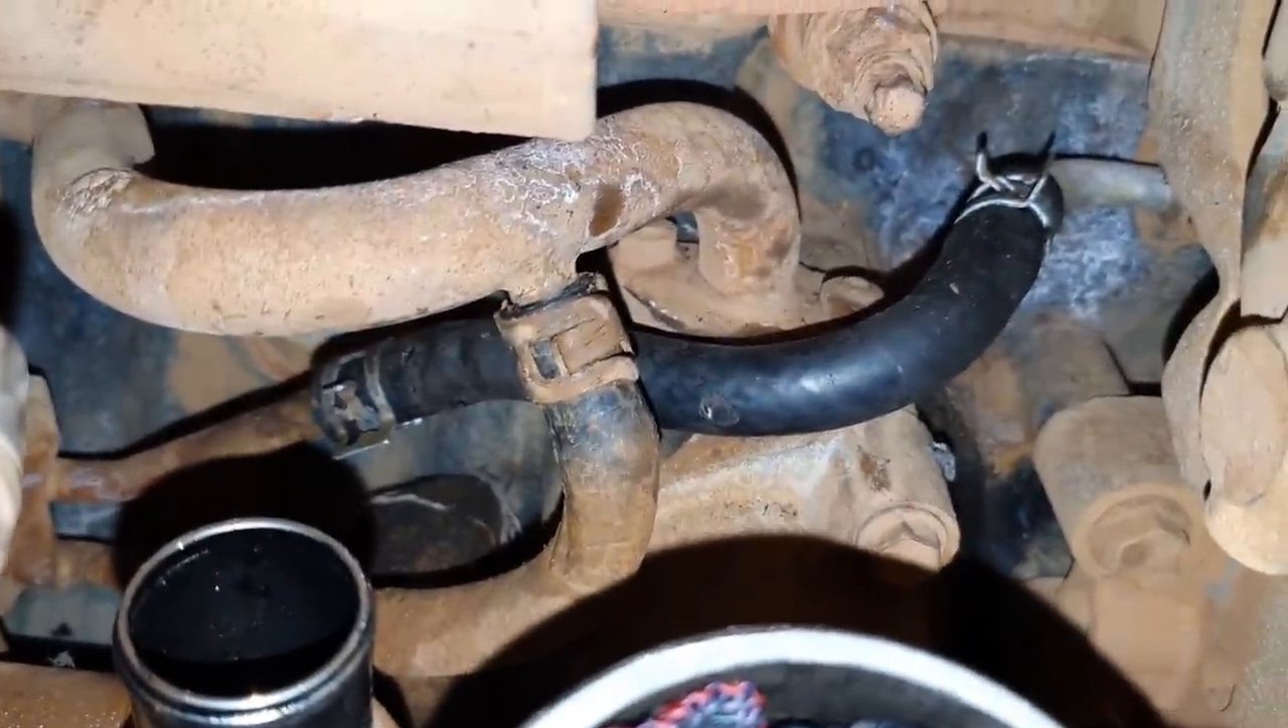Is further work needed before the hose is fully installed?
No.